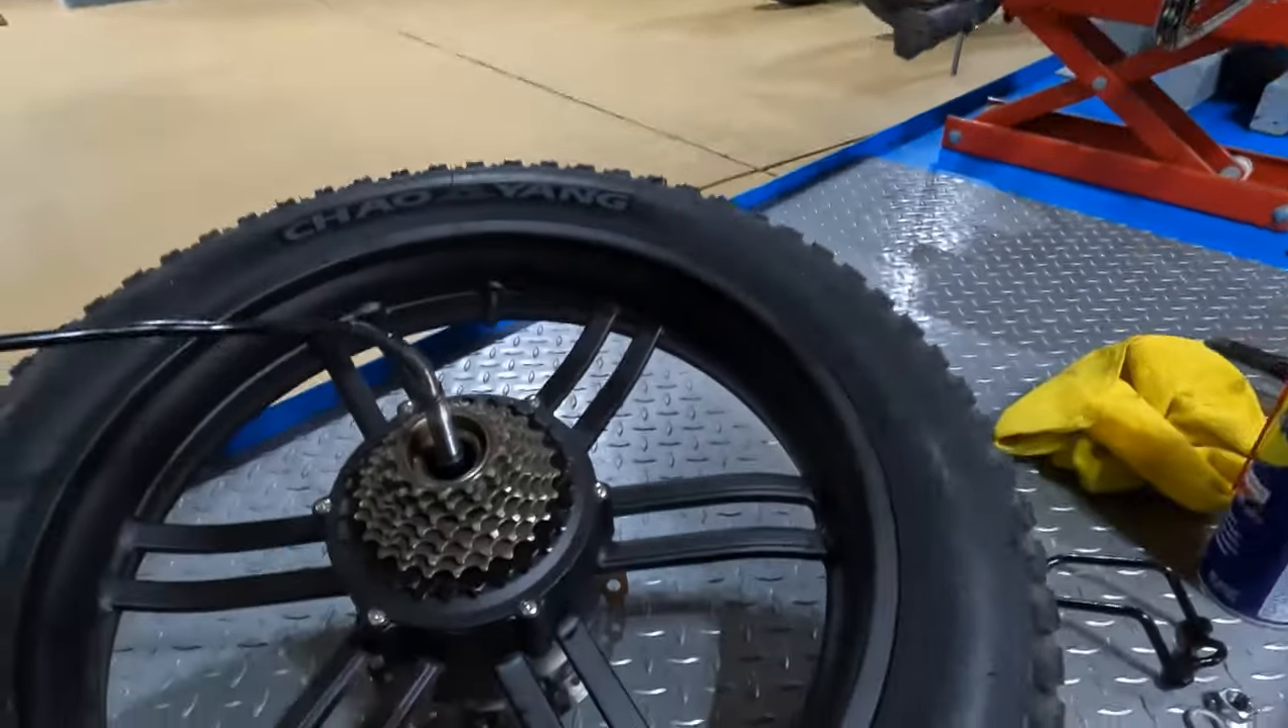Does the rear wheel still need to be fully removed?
No.